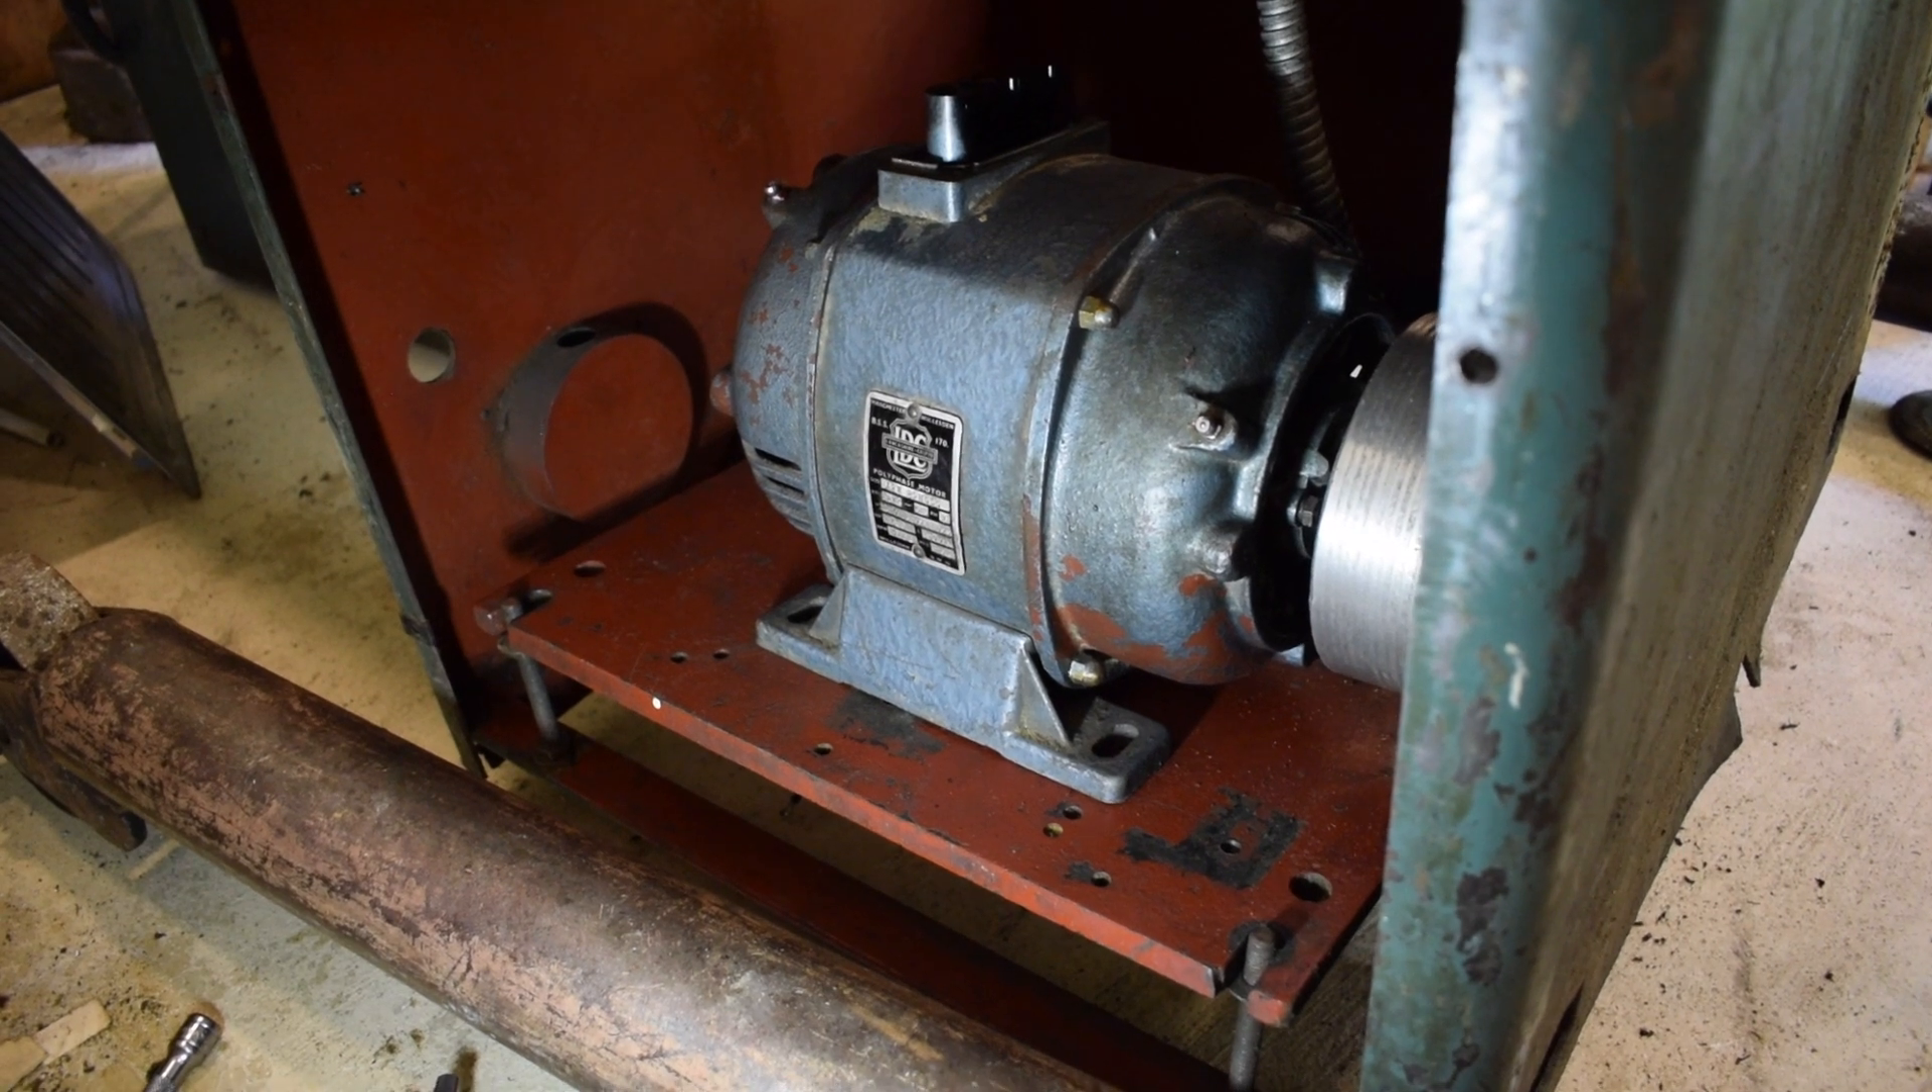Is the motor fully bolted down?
No.